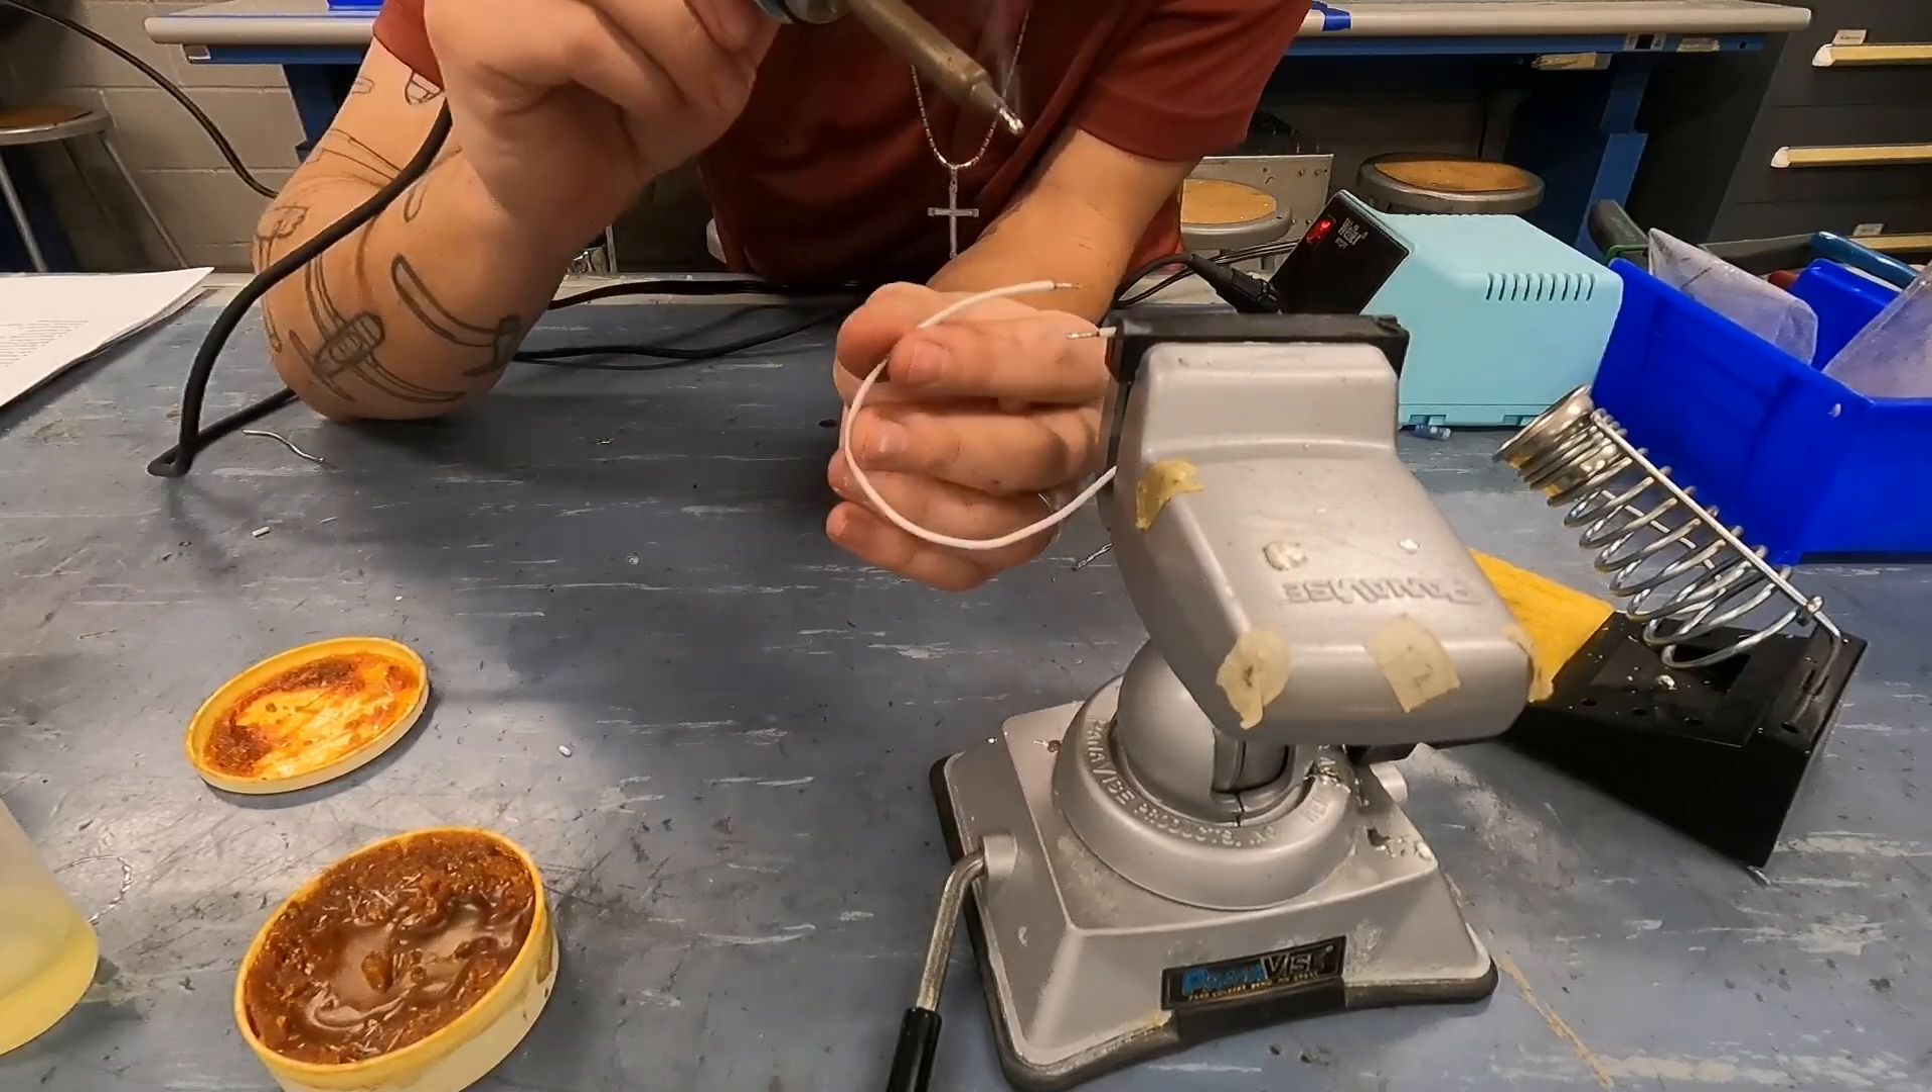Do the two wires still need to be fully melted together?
Yes.